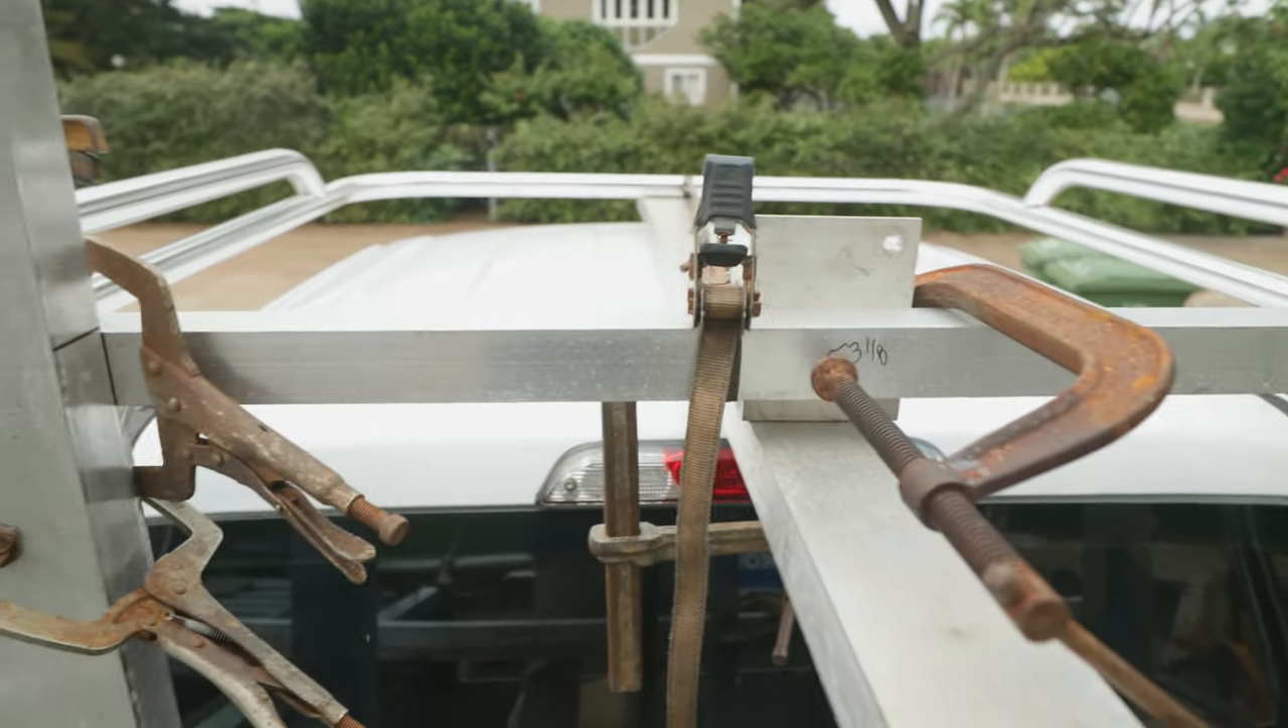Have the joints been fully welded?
No.